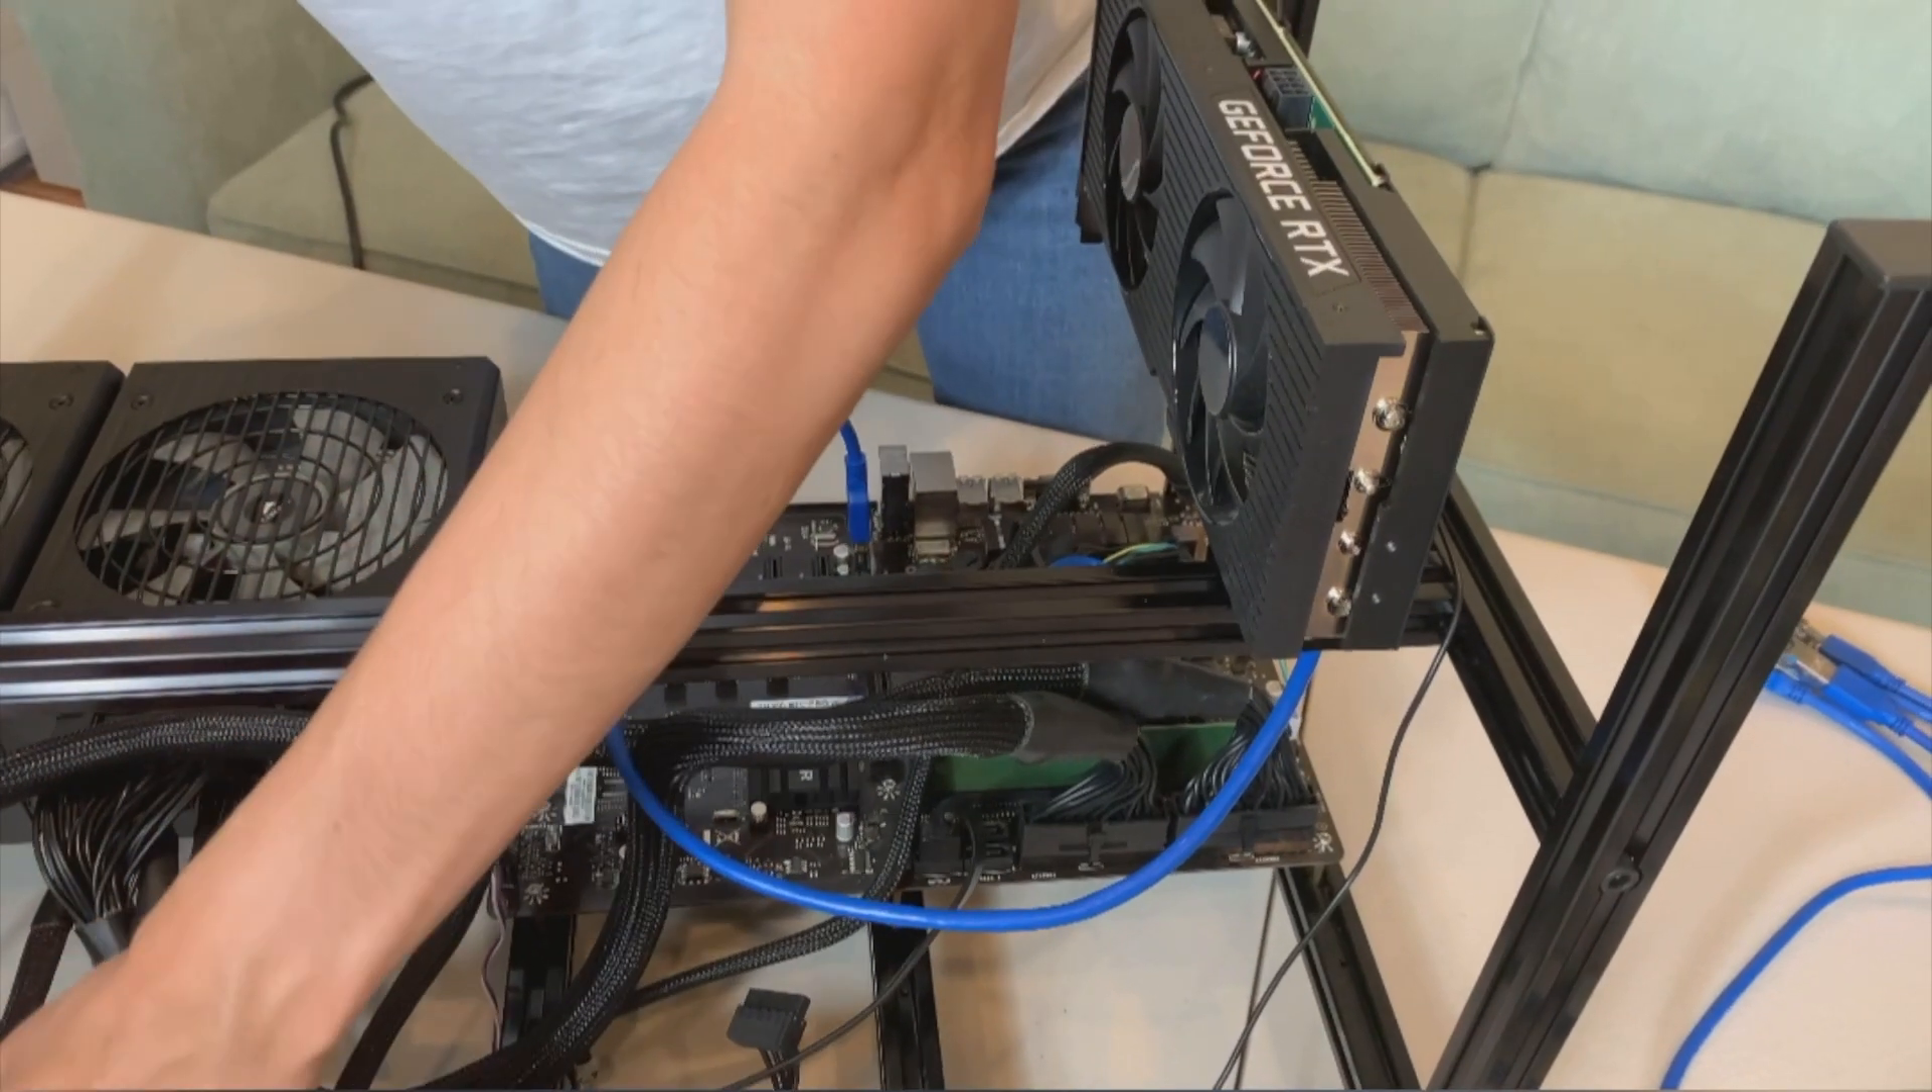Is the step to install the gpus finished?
No.